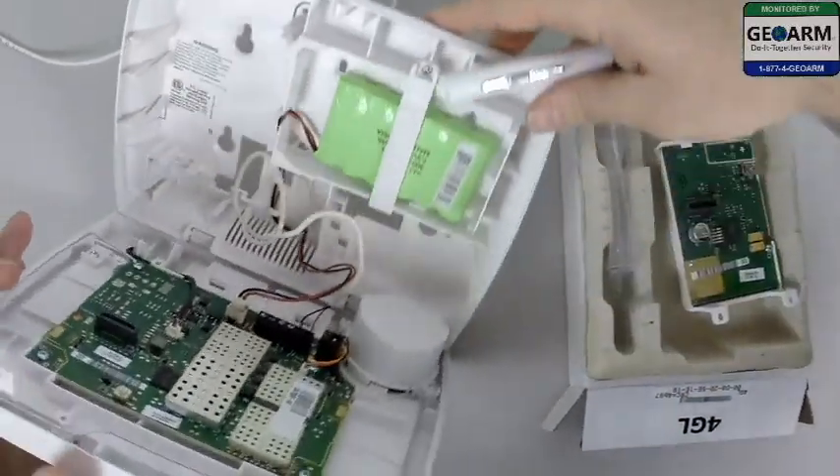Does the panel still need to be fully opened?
No.